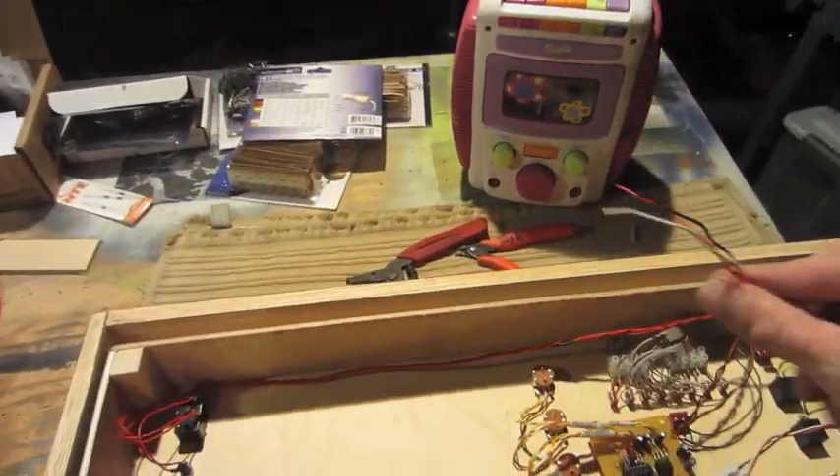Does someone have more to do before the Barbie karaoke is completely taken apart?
Yes.